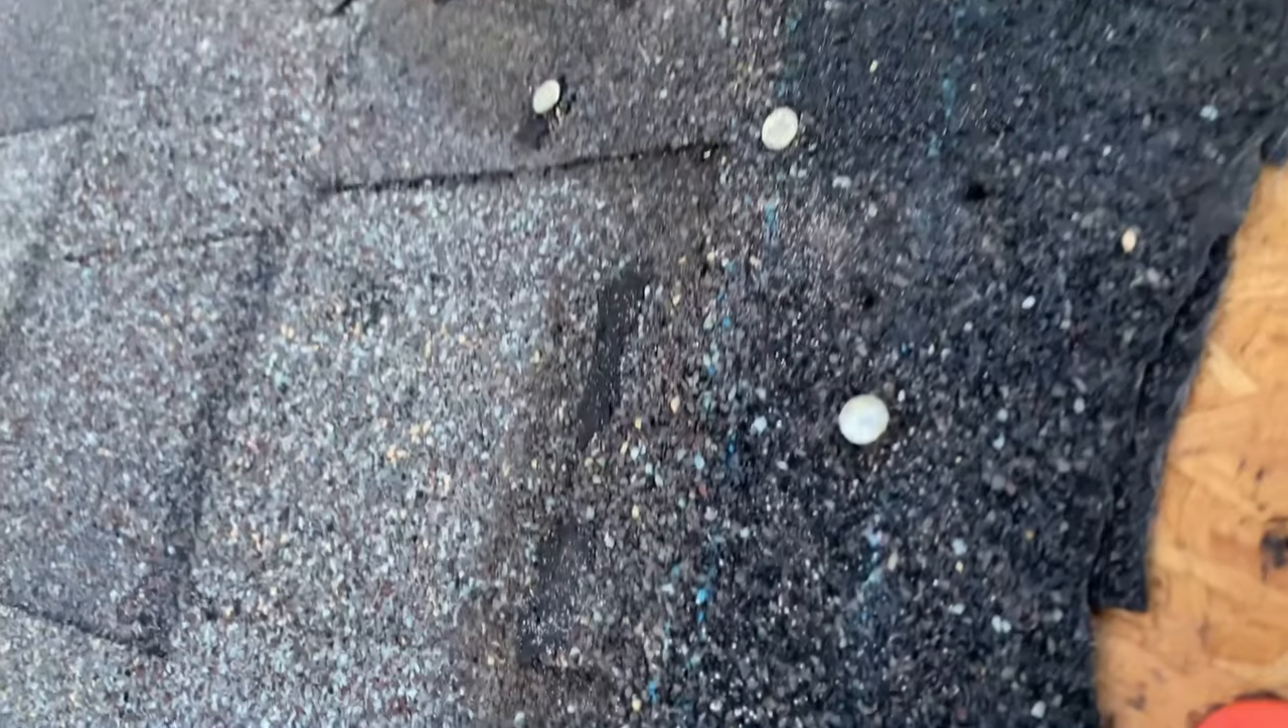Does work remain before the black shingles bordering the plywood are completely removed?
Yes.